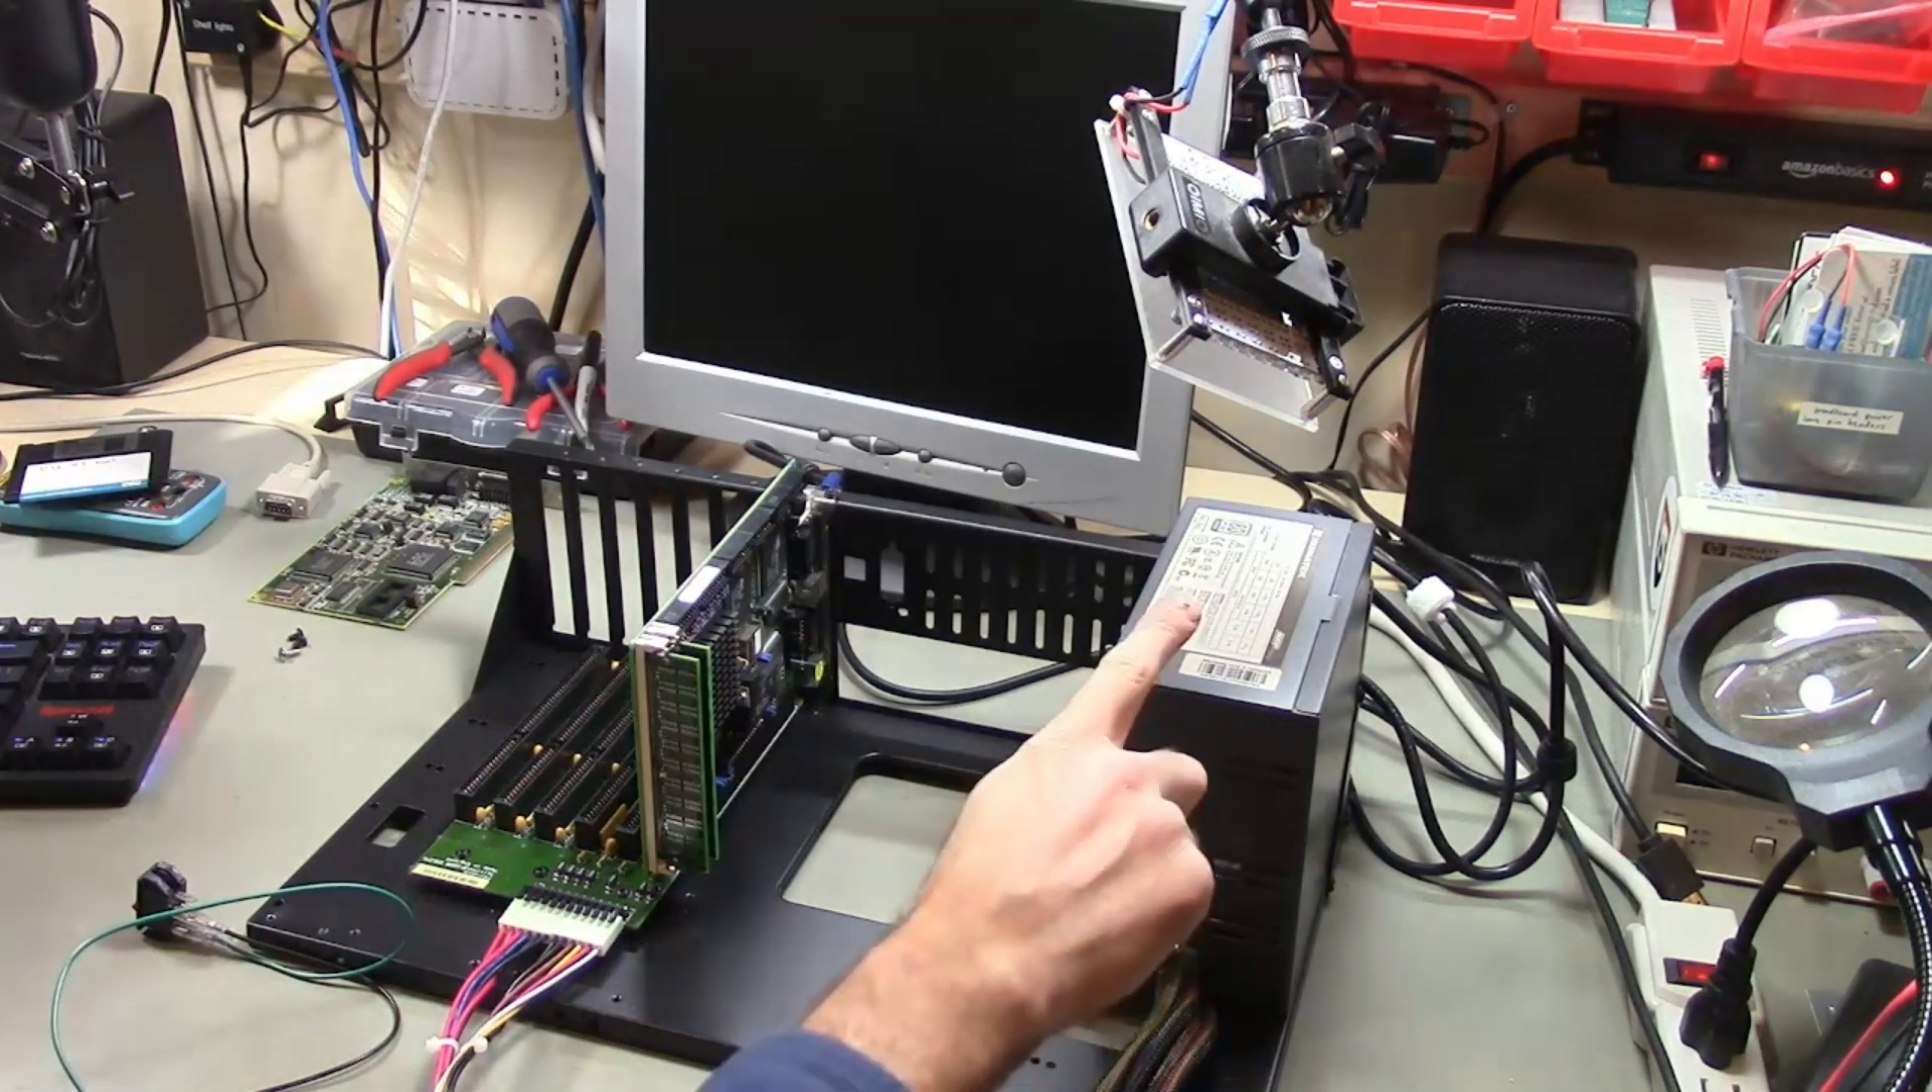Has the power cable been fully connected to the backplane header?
Yes.